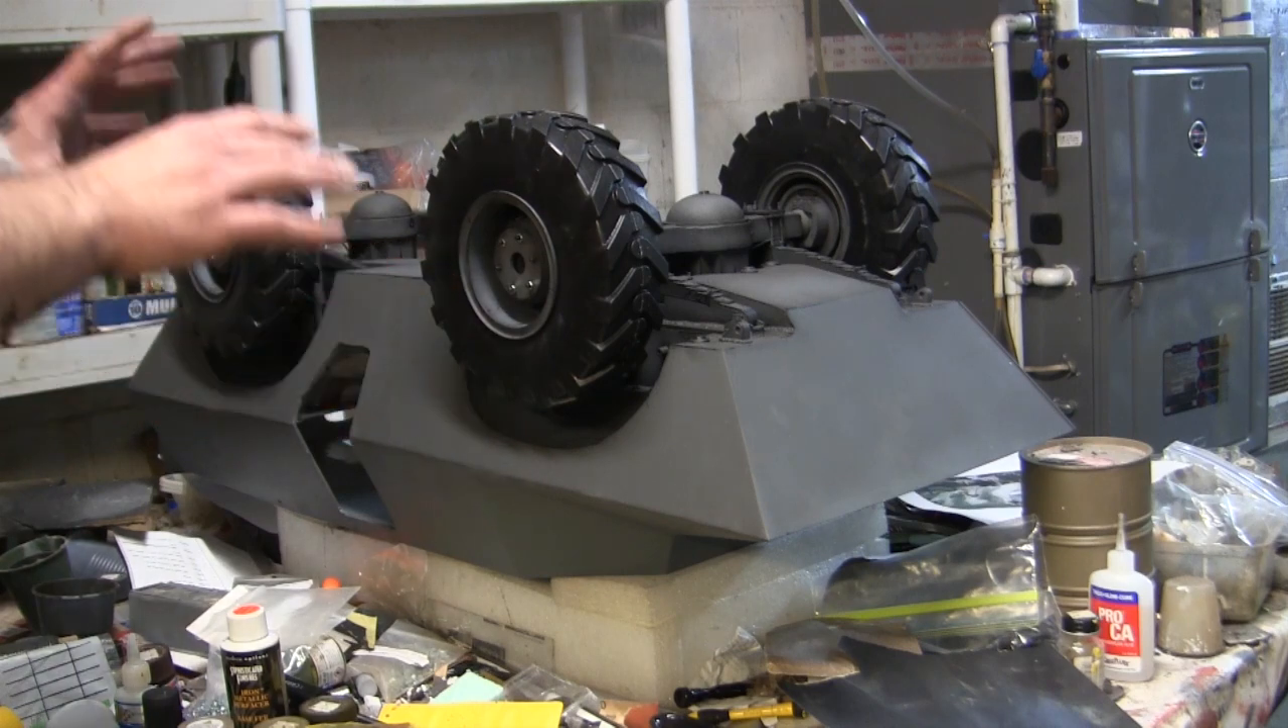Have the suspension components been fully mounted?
Yes.